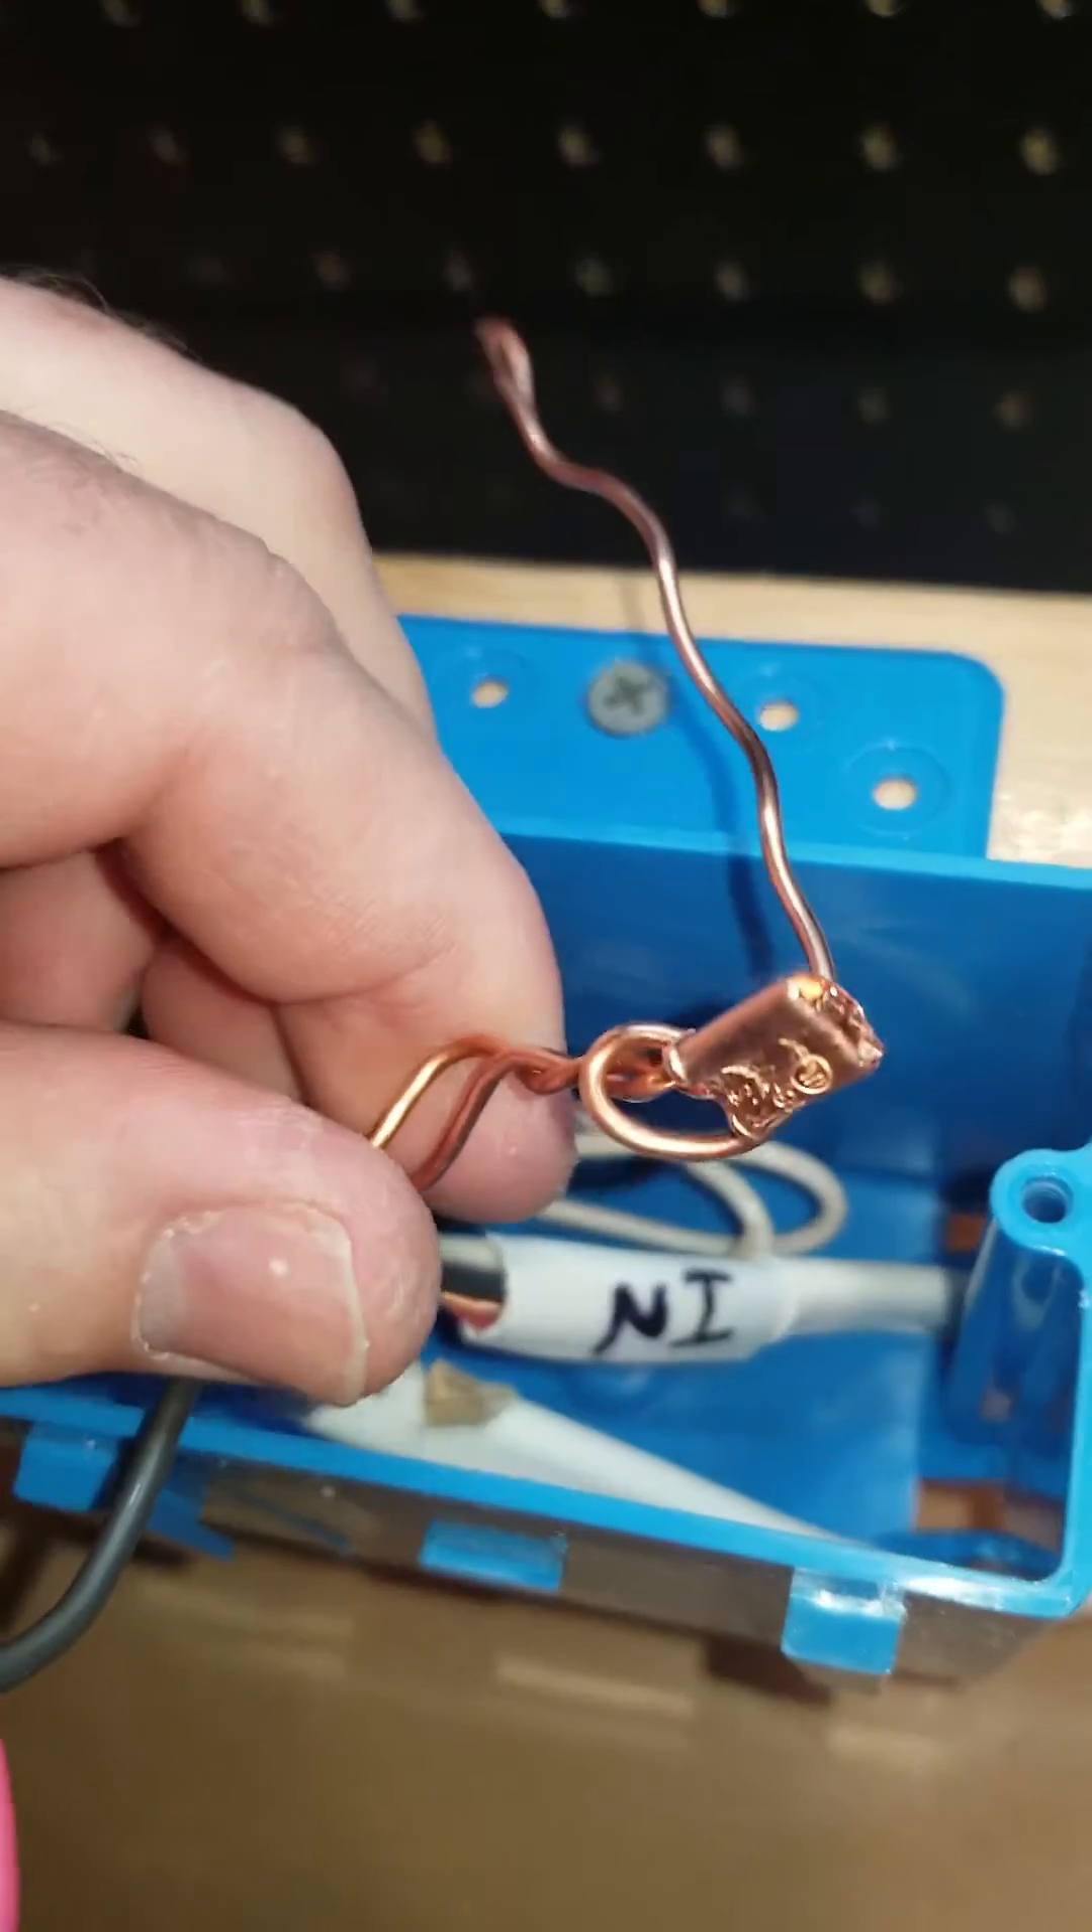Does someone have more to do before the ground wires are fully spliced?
No.